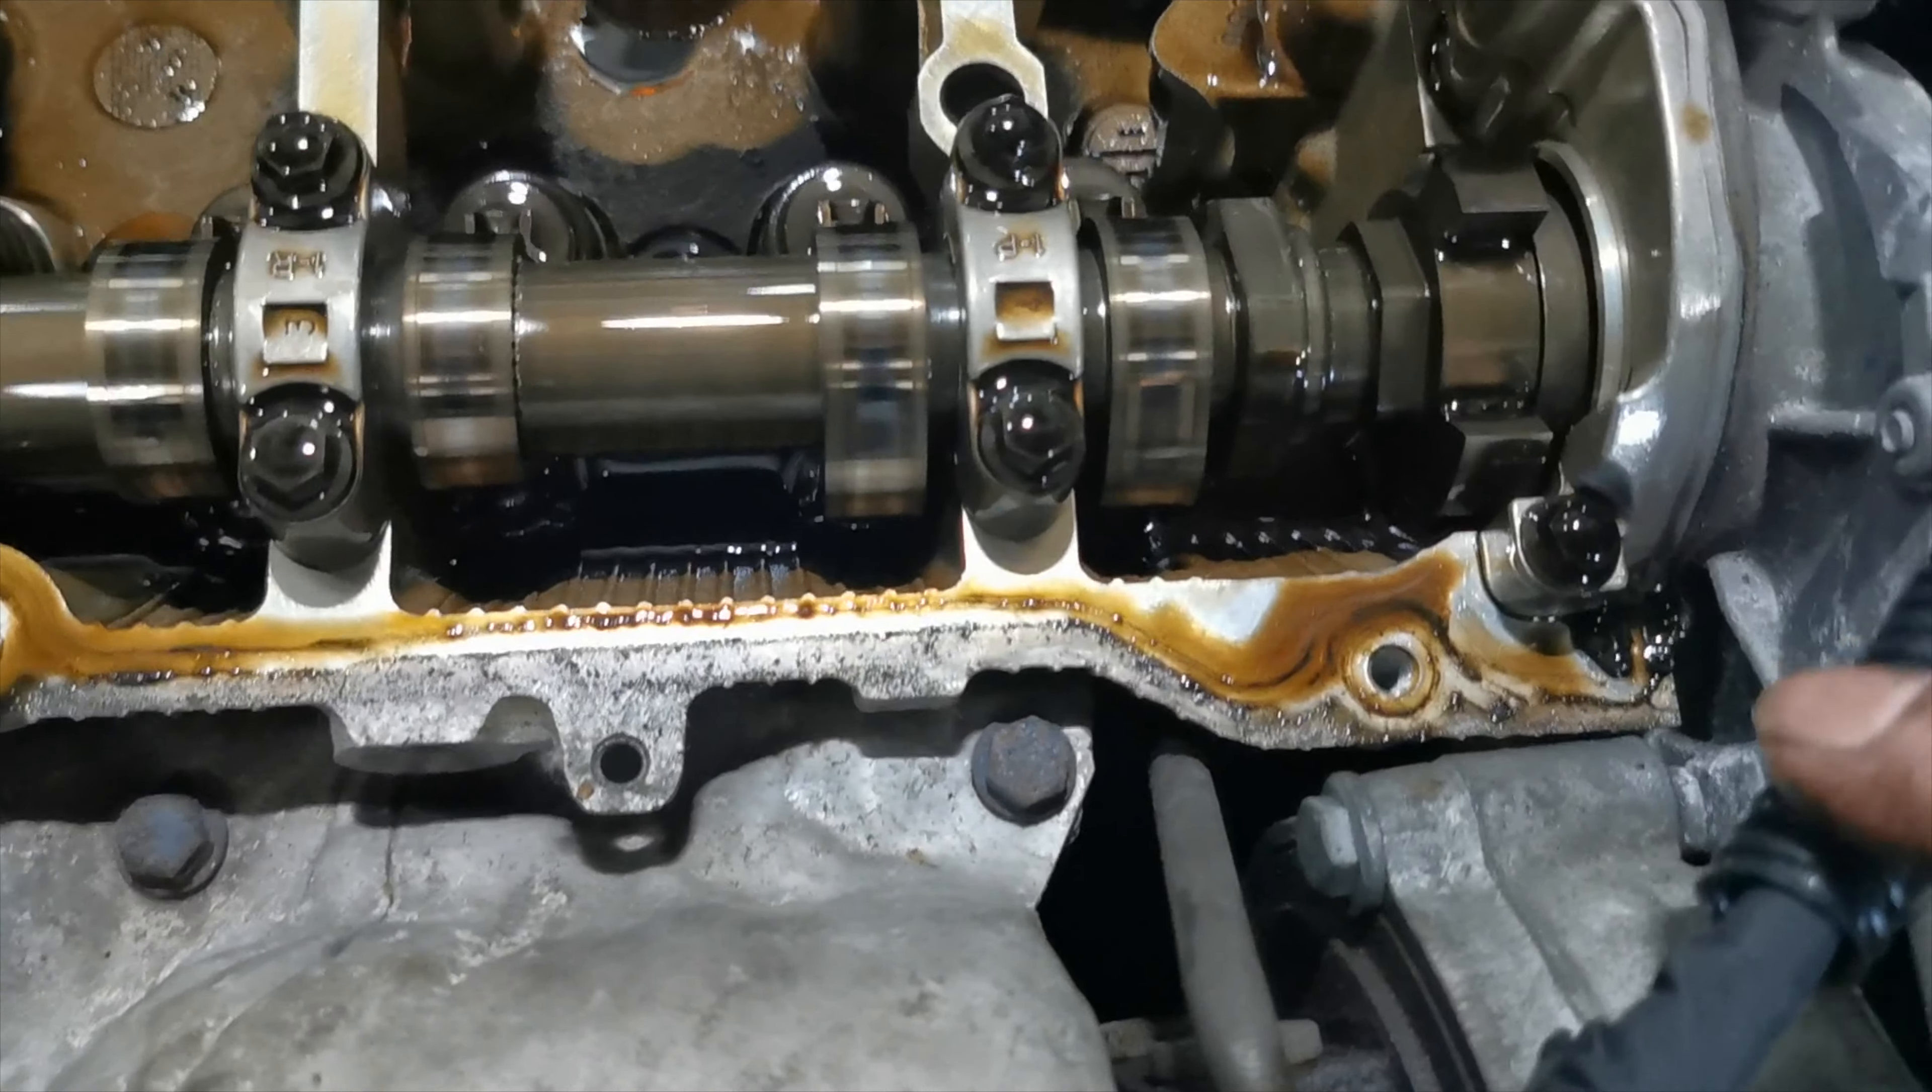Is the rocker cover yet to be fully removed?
No.